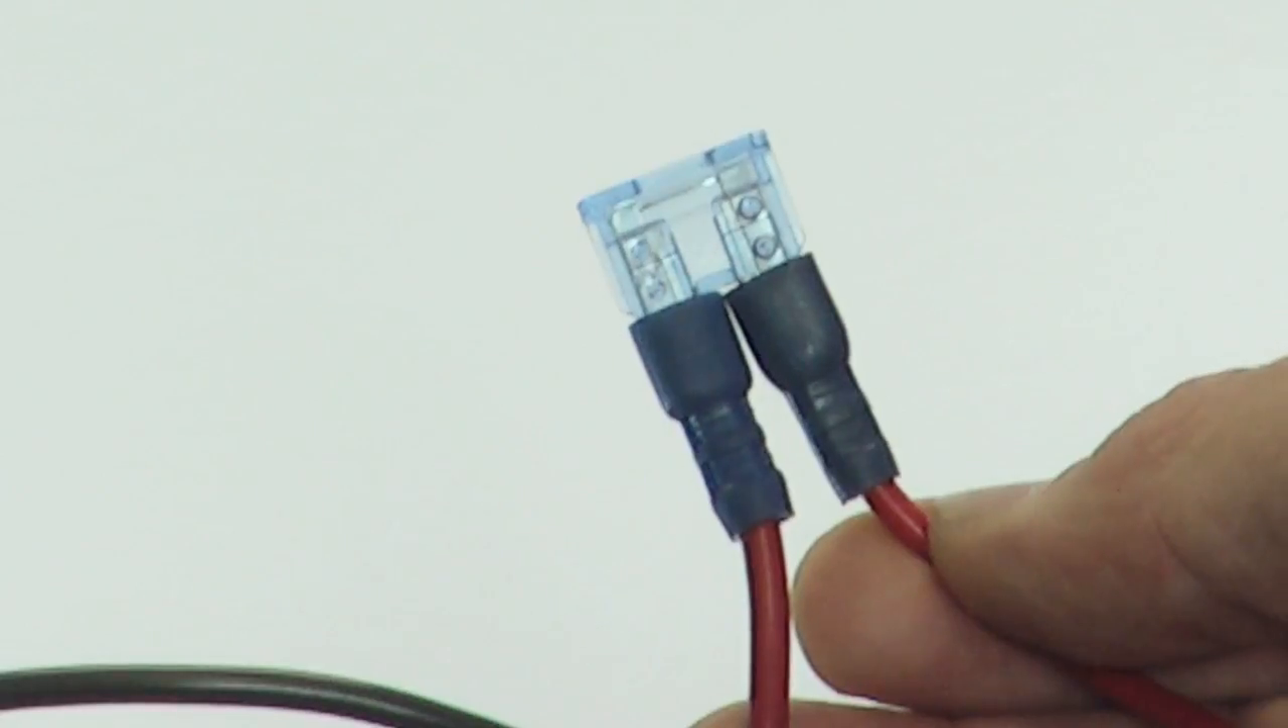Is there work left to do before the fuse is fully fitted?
No.